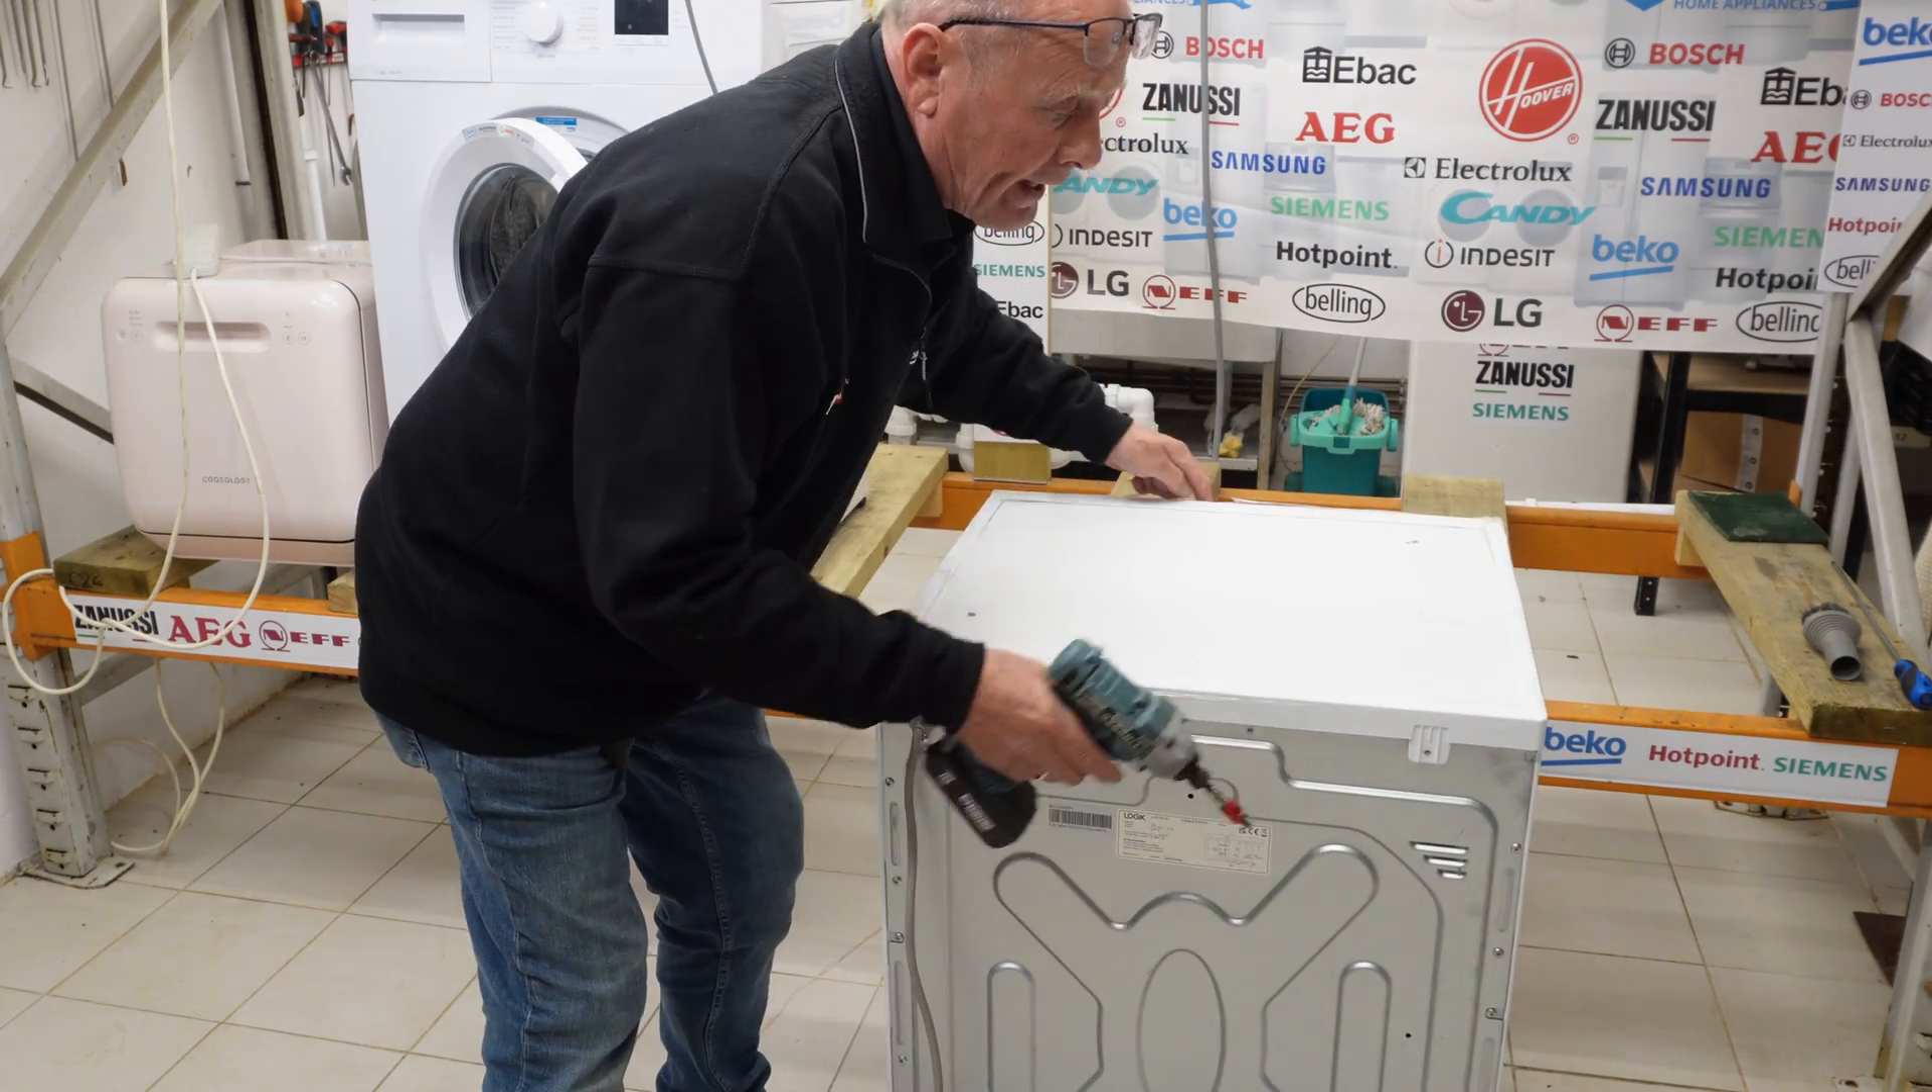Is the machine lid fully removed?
No.